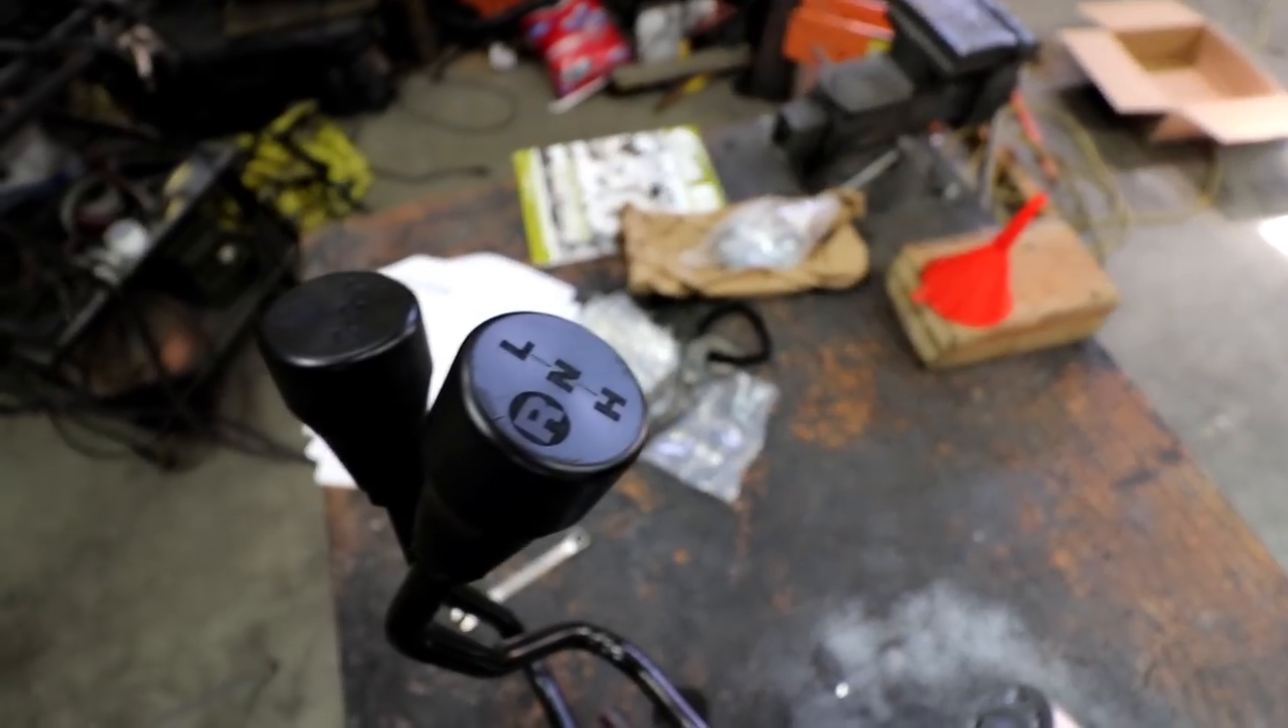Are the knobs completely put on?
Yes.